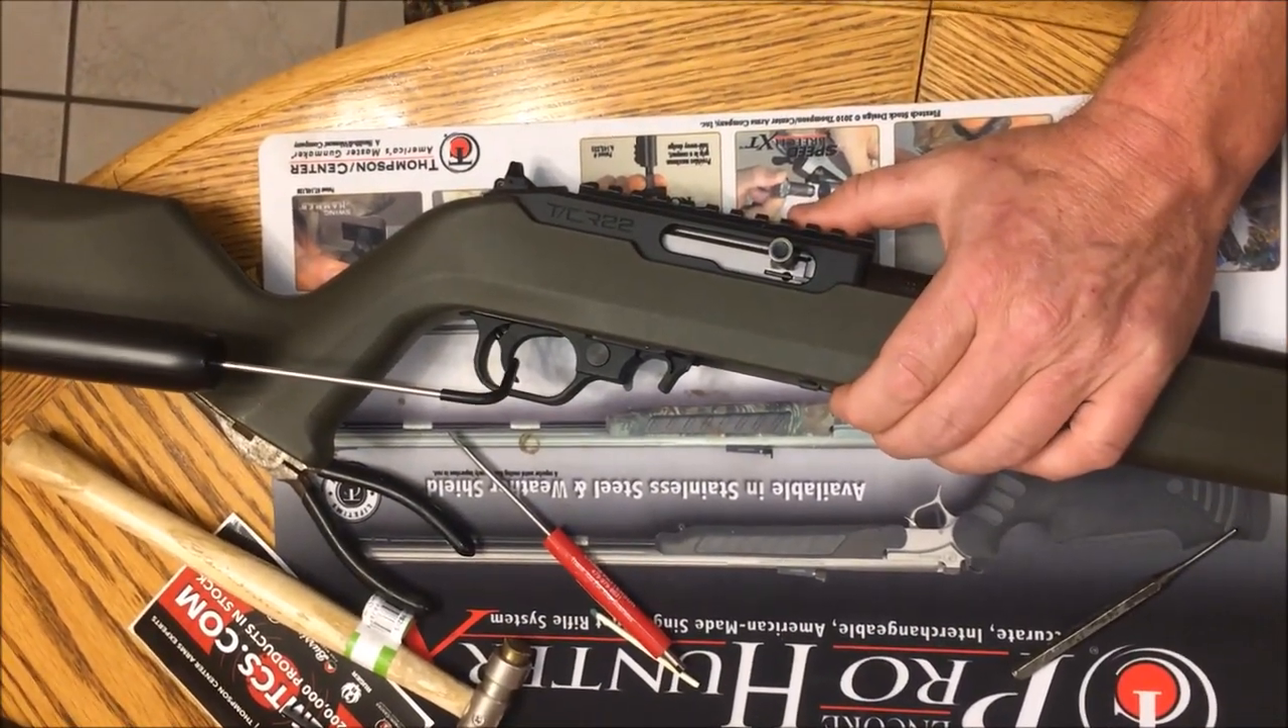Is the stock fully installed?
Yes.